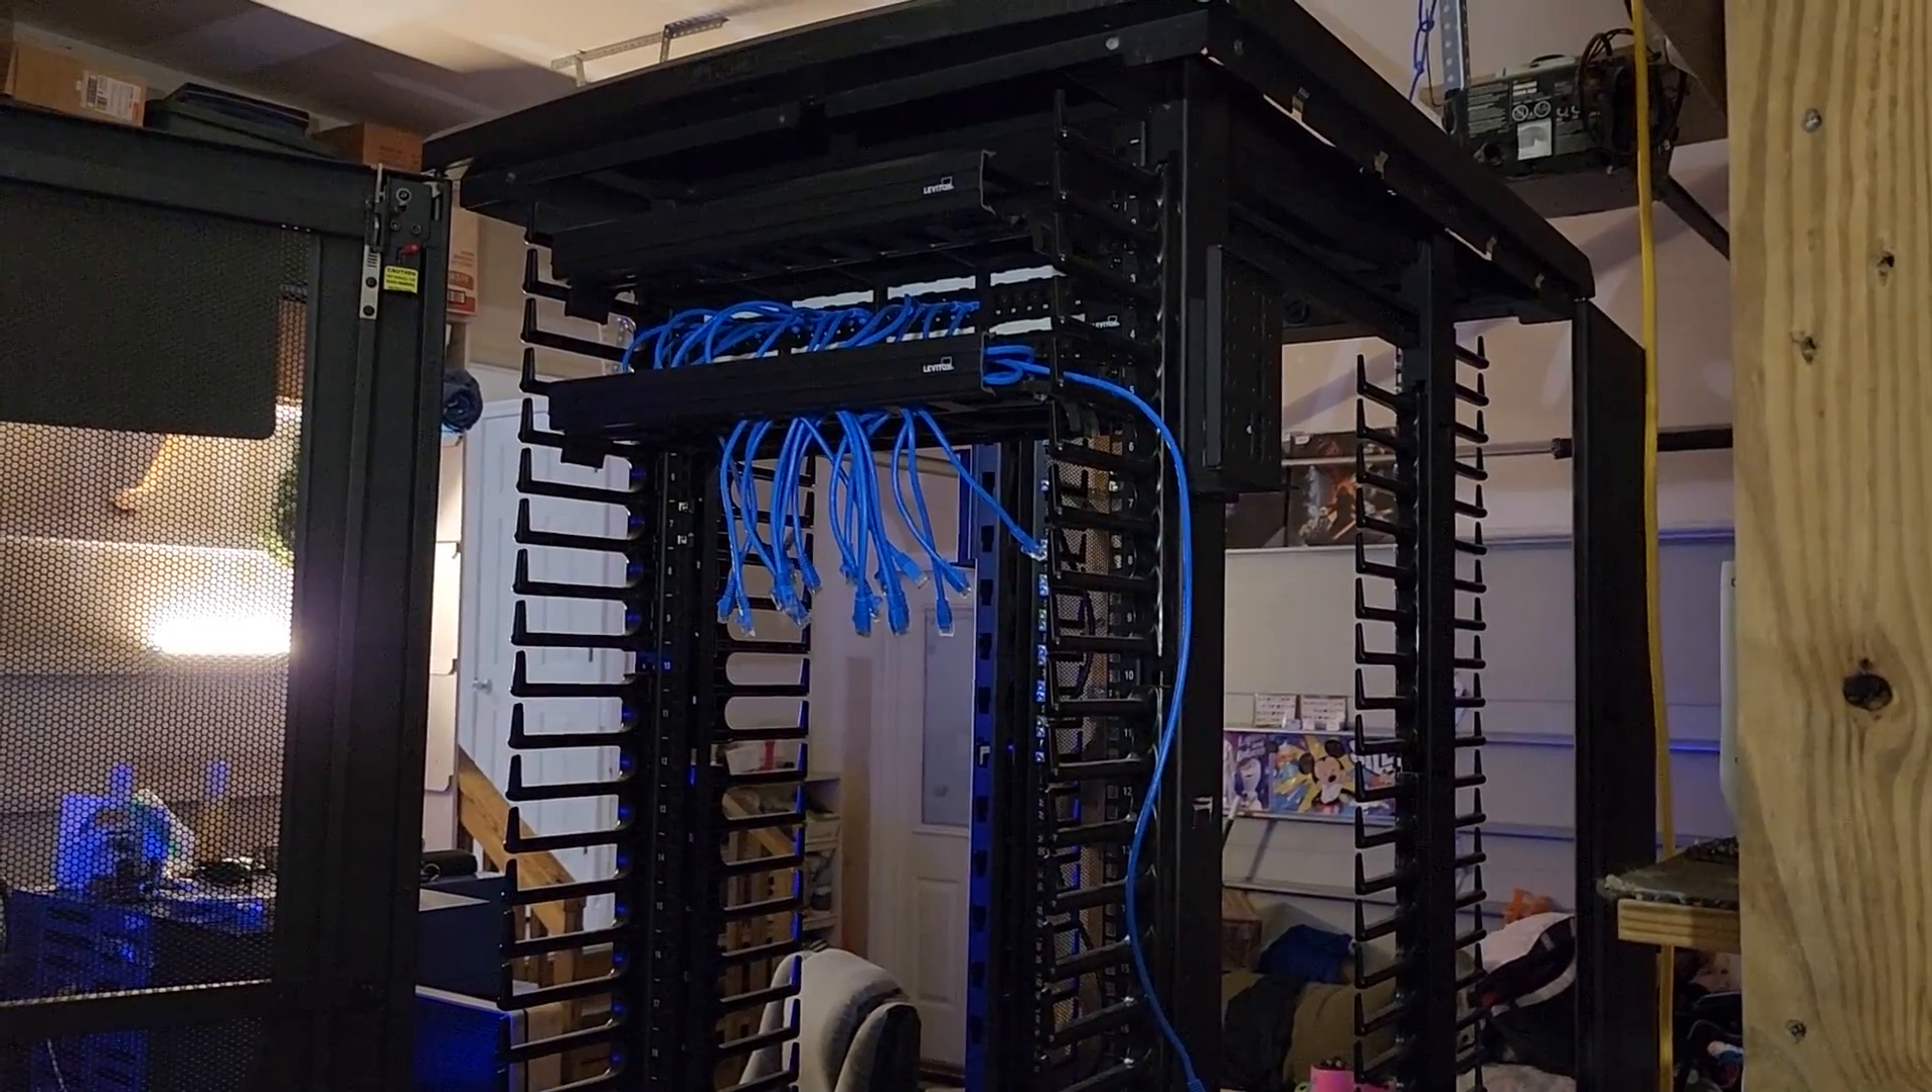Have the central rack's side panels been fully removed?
Yes.